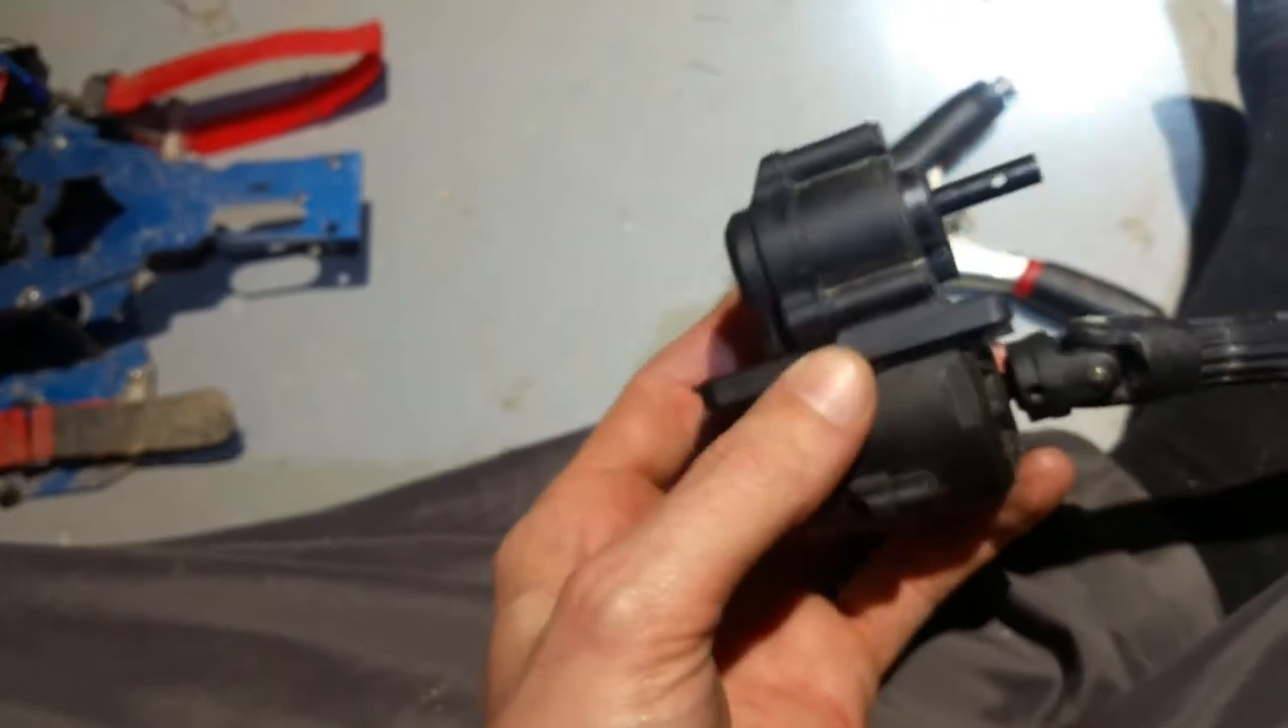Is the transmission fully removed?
Yes.